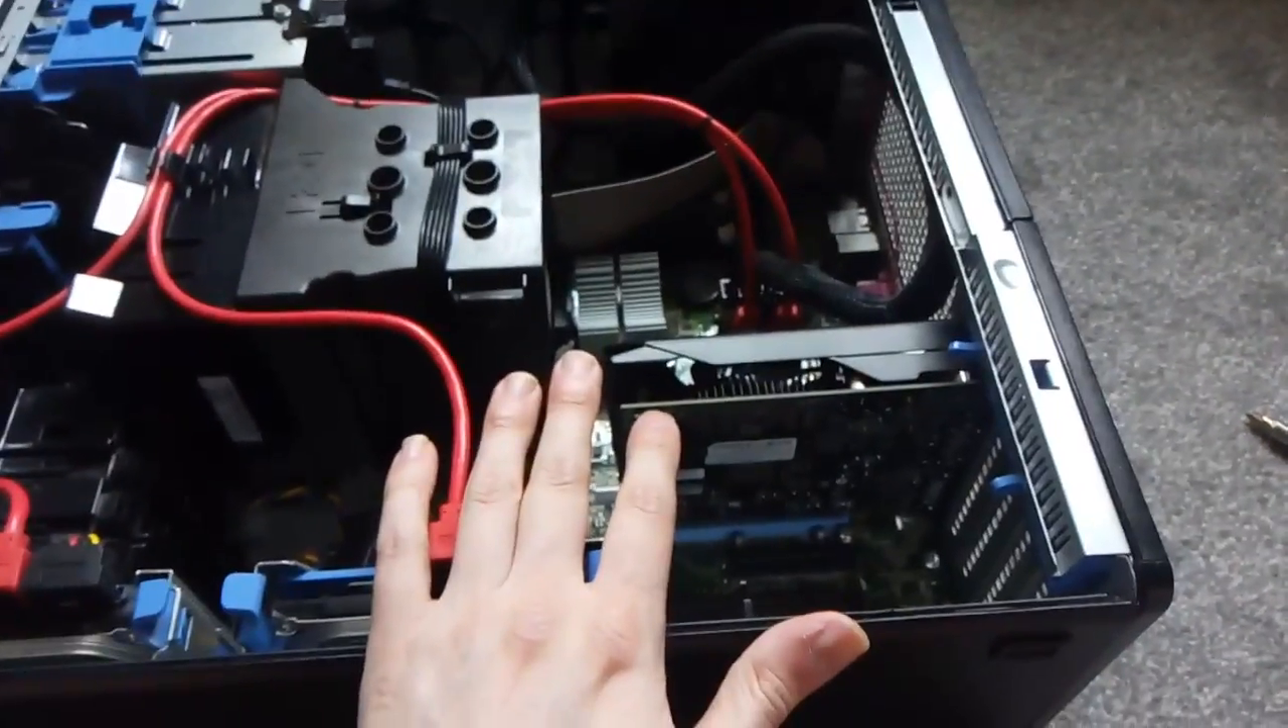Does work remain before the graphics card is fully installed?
No.